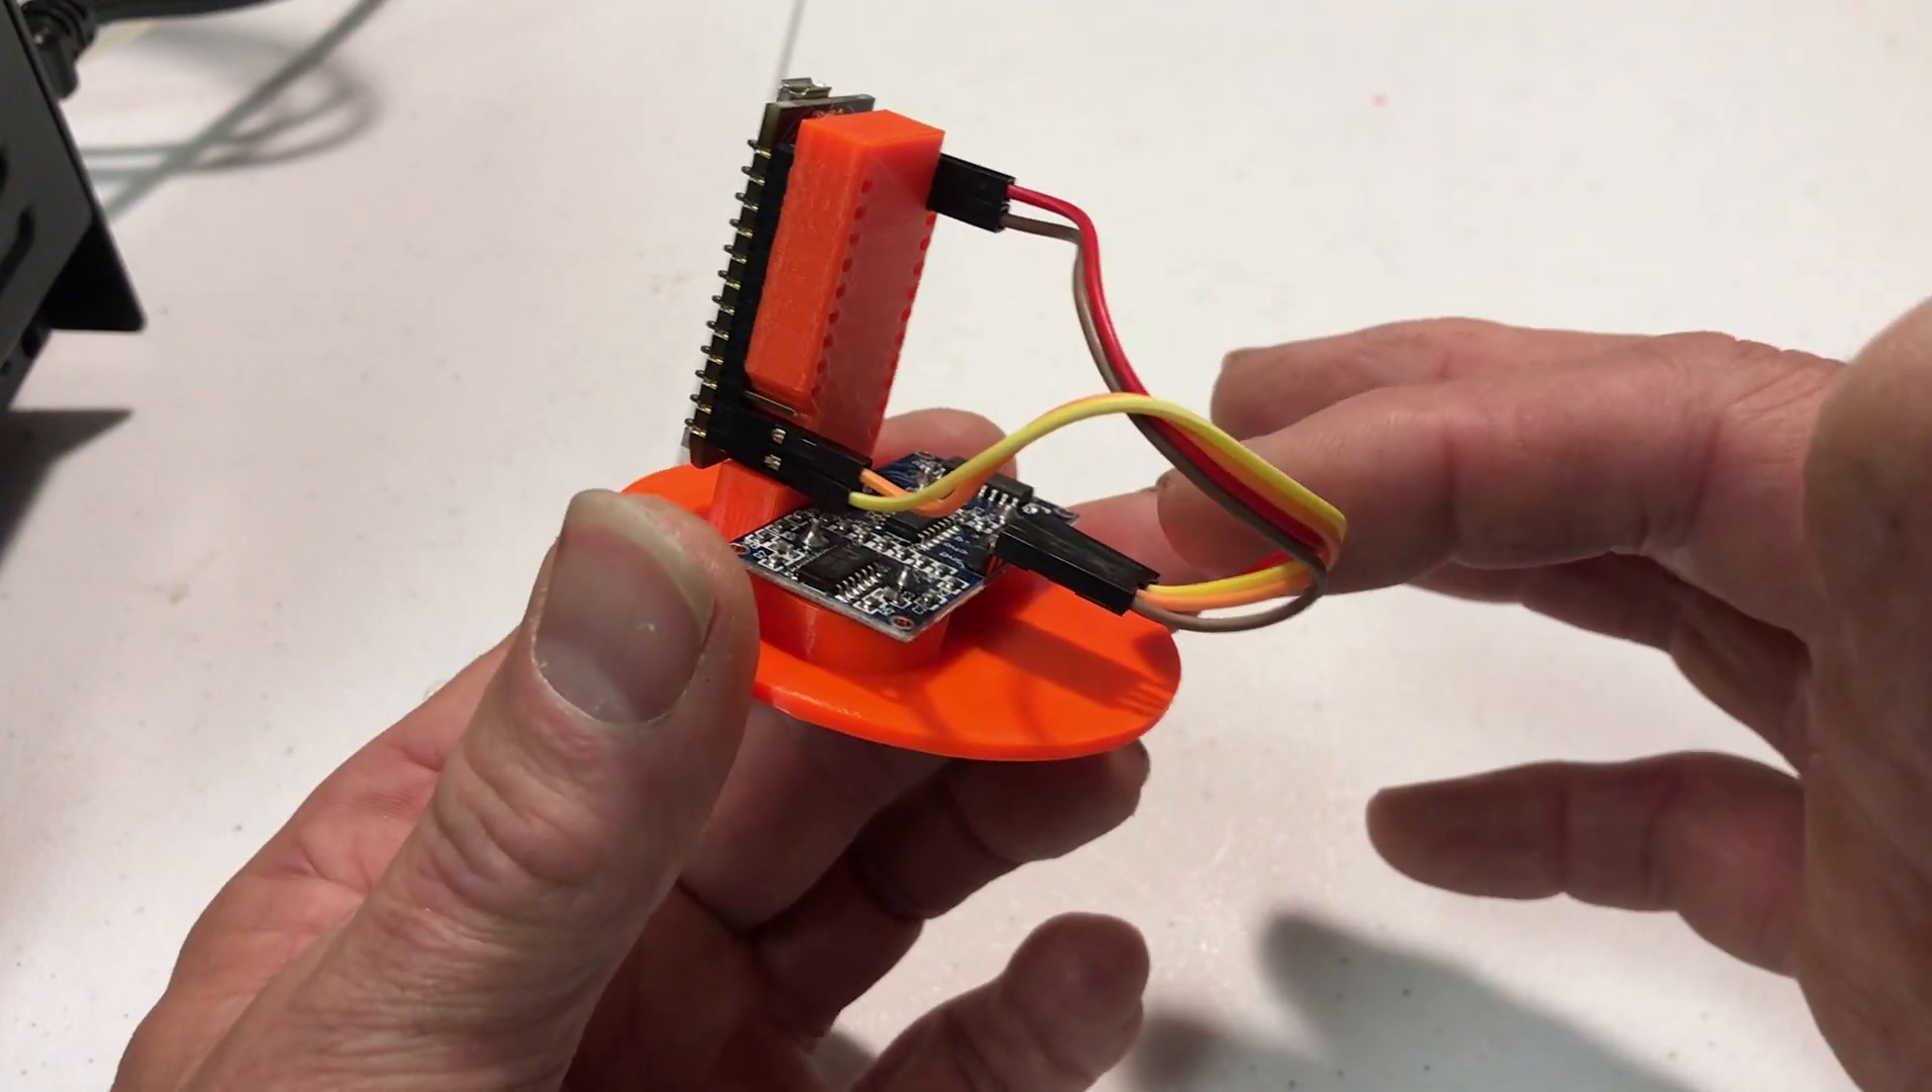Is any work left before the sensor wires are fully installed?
No.